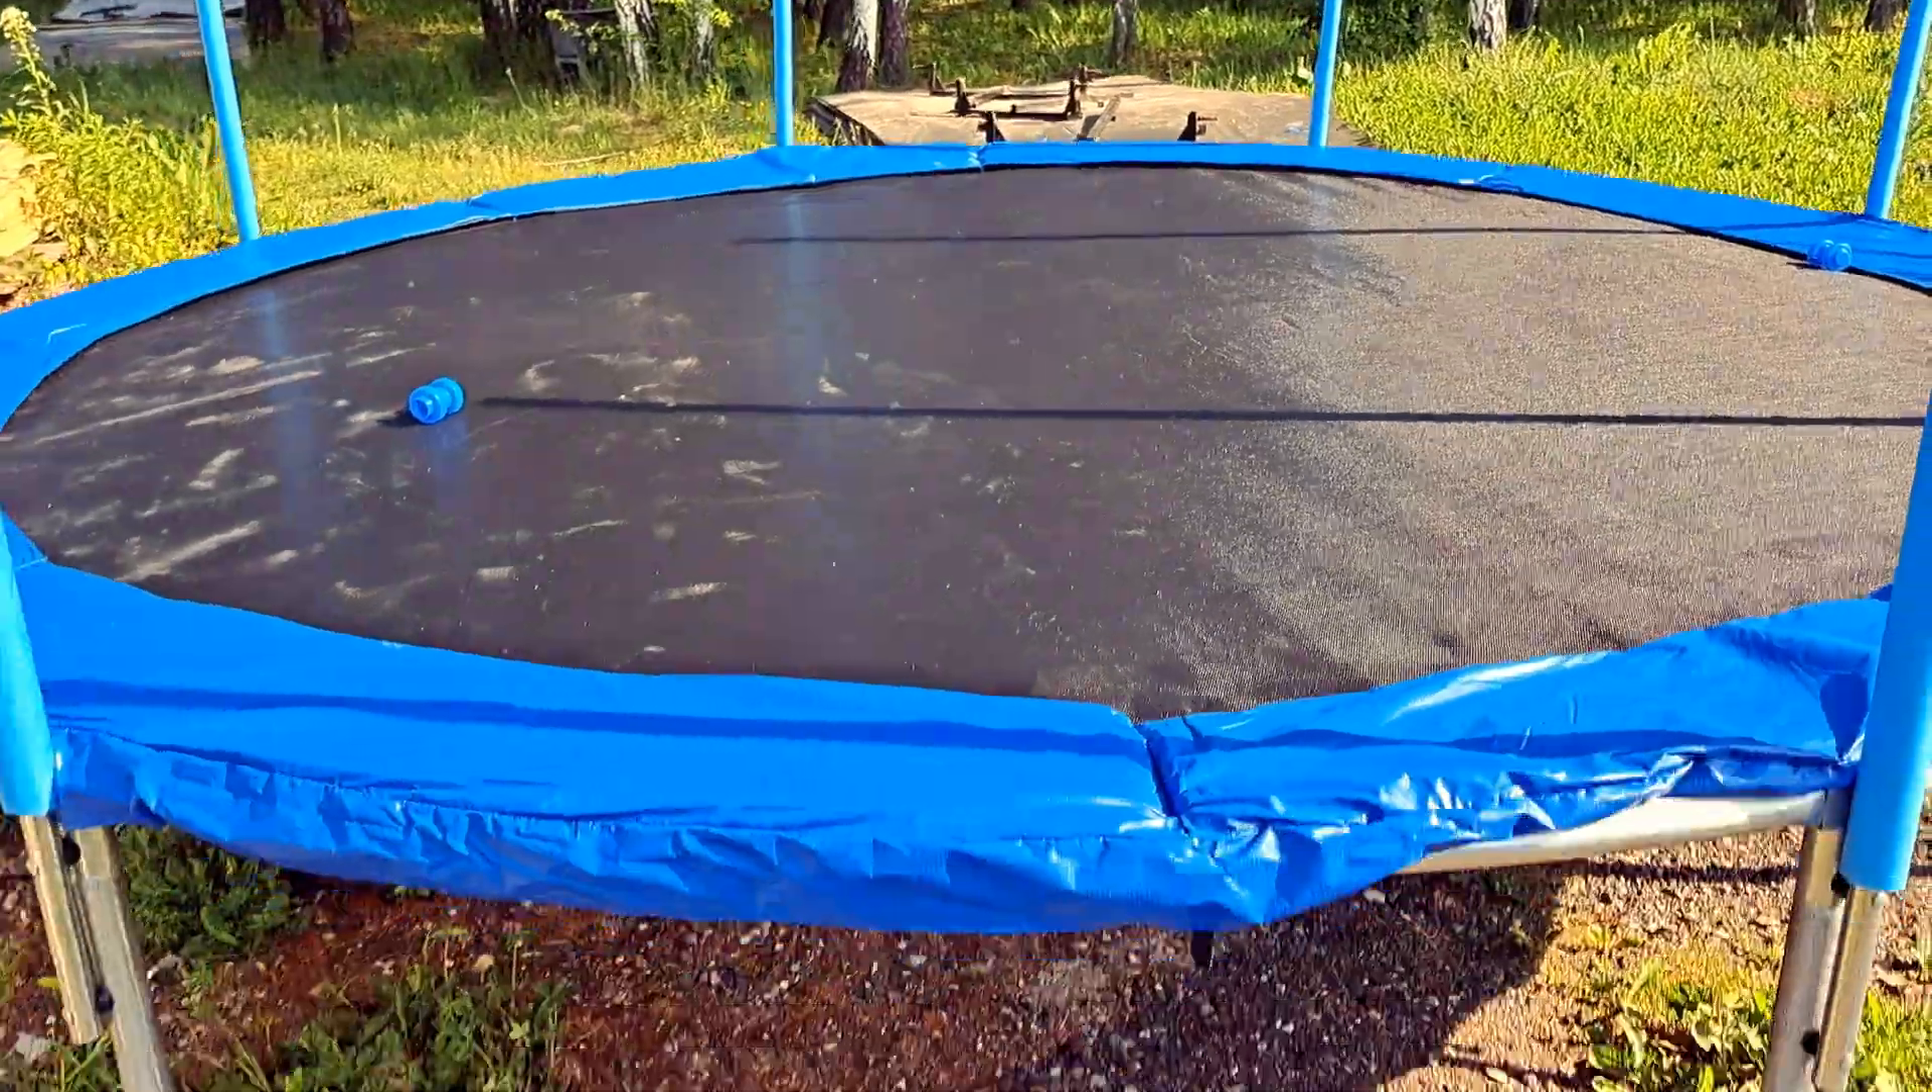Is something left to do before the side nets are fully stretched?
Yes.